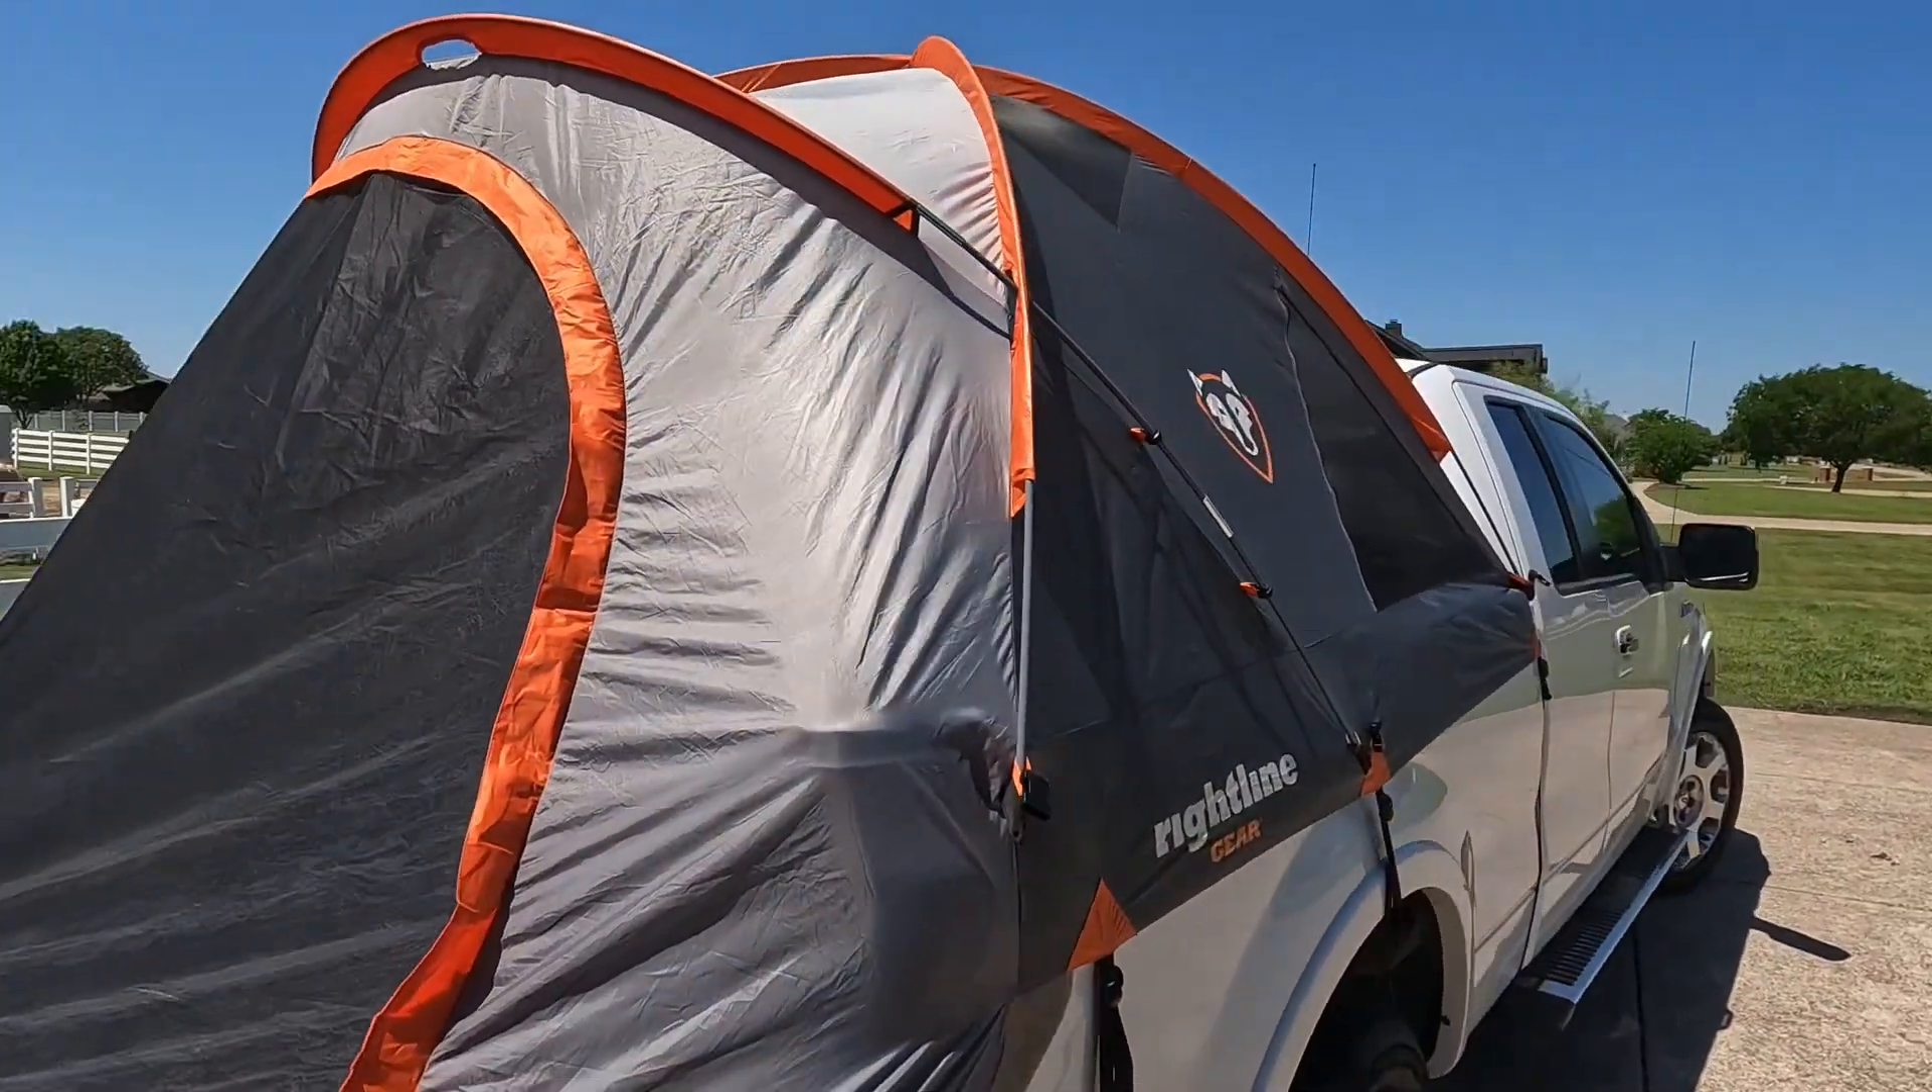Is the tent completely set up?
Yes.